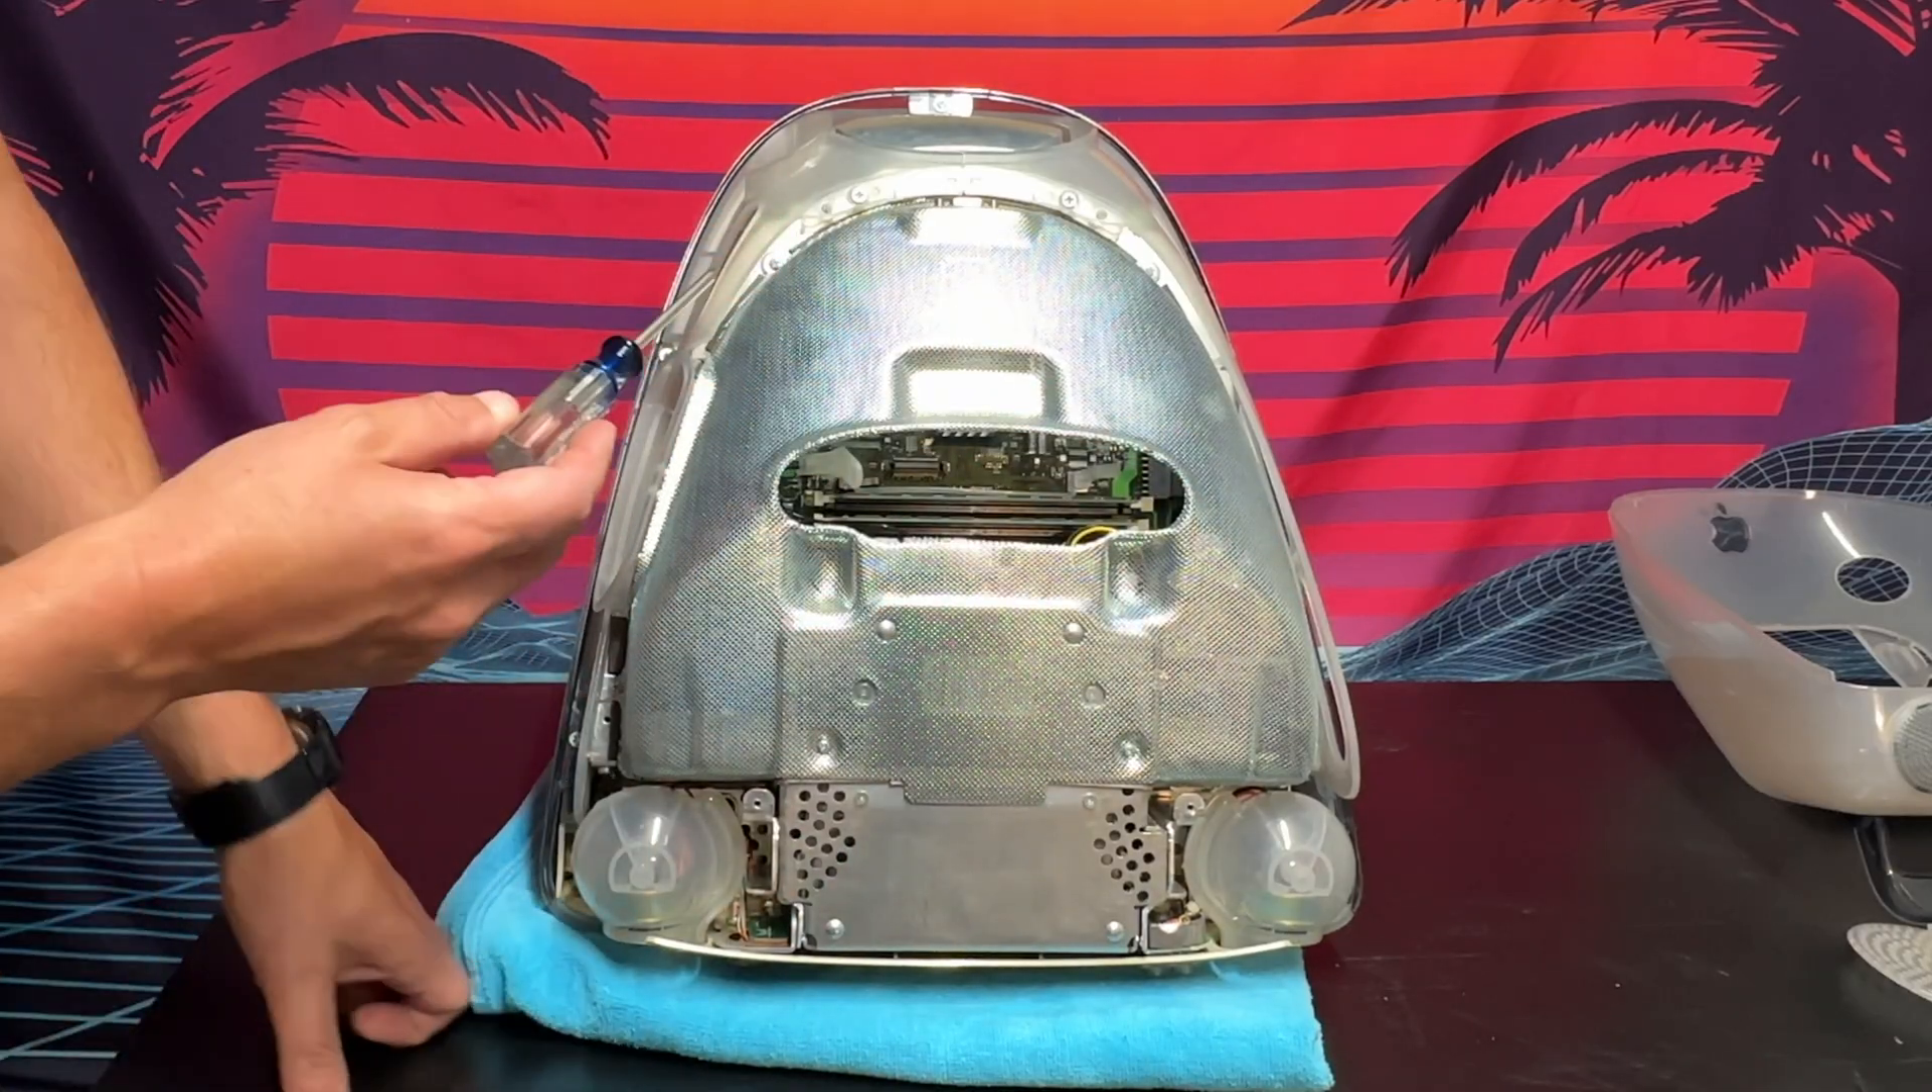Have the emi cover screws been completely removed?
No.